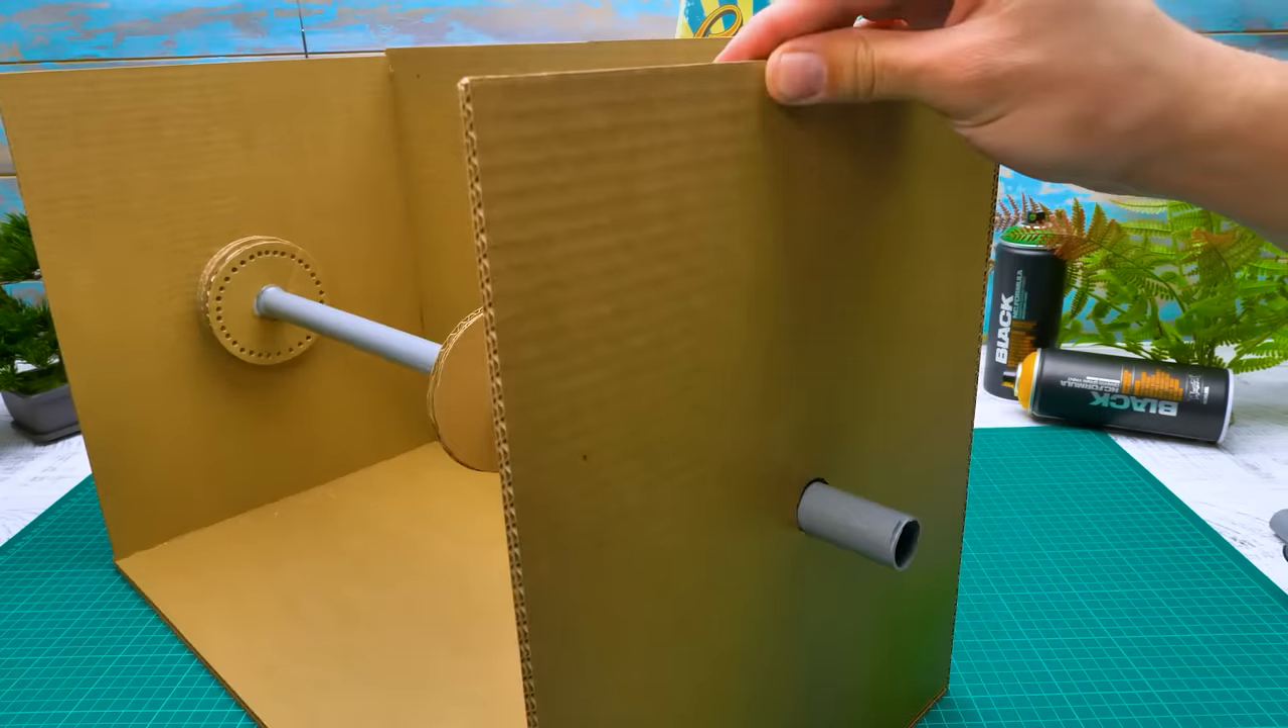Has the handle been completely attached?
No.